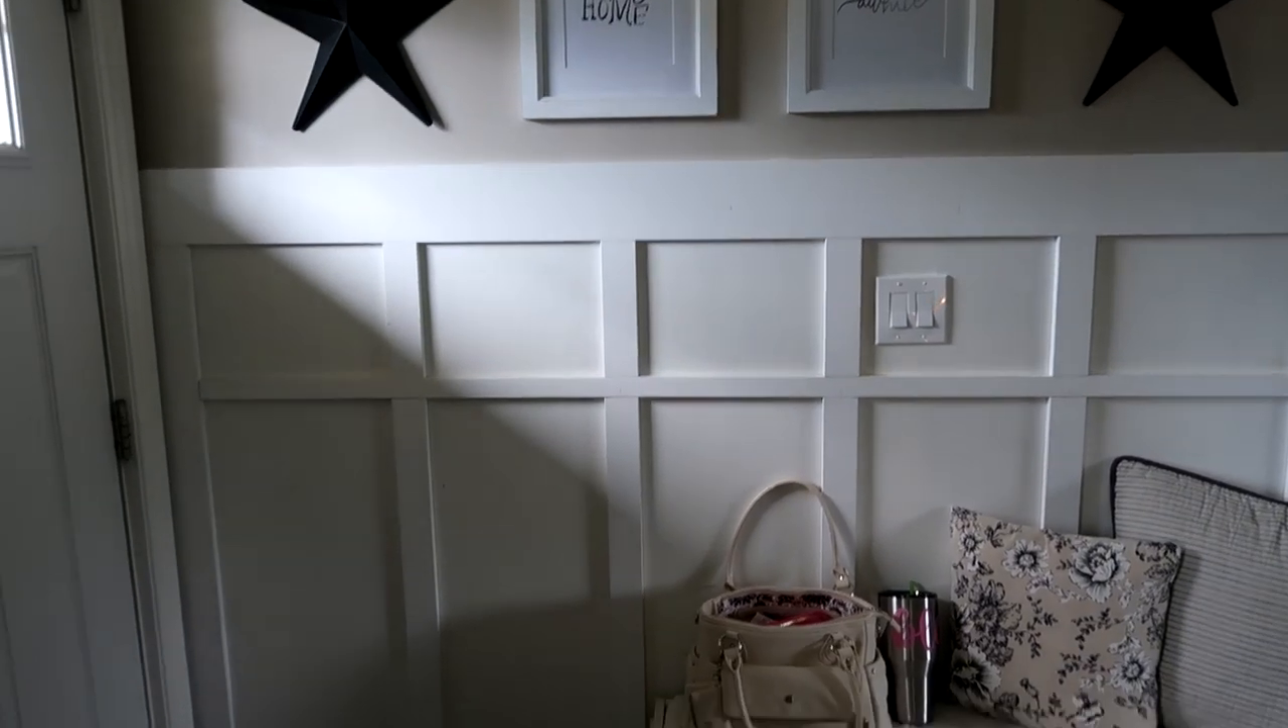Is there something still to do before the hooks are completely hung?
Yes.